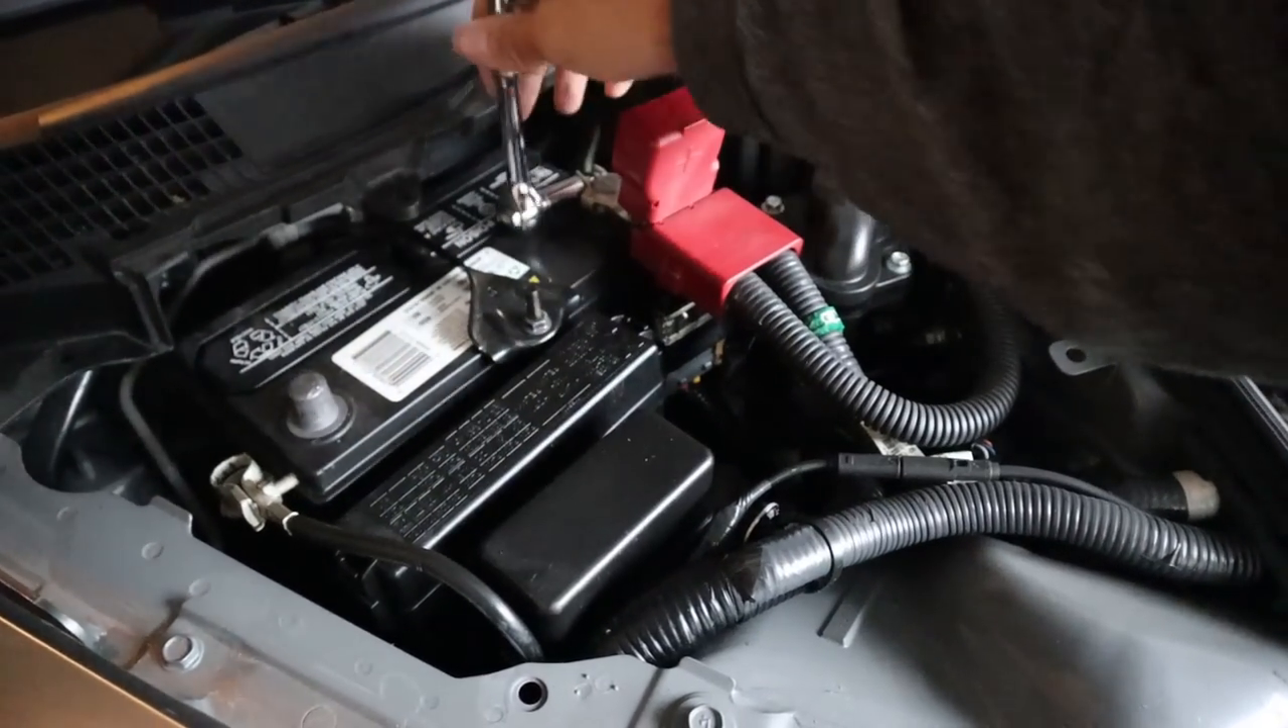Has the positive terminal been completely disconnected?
No.